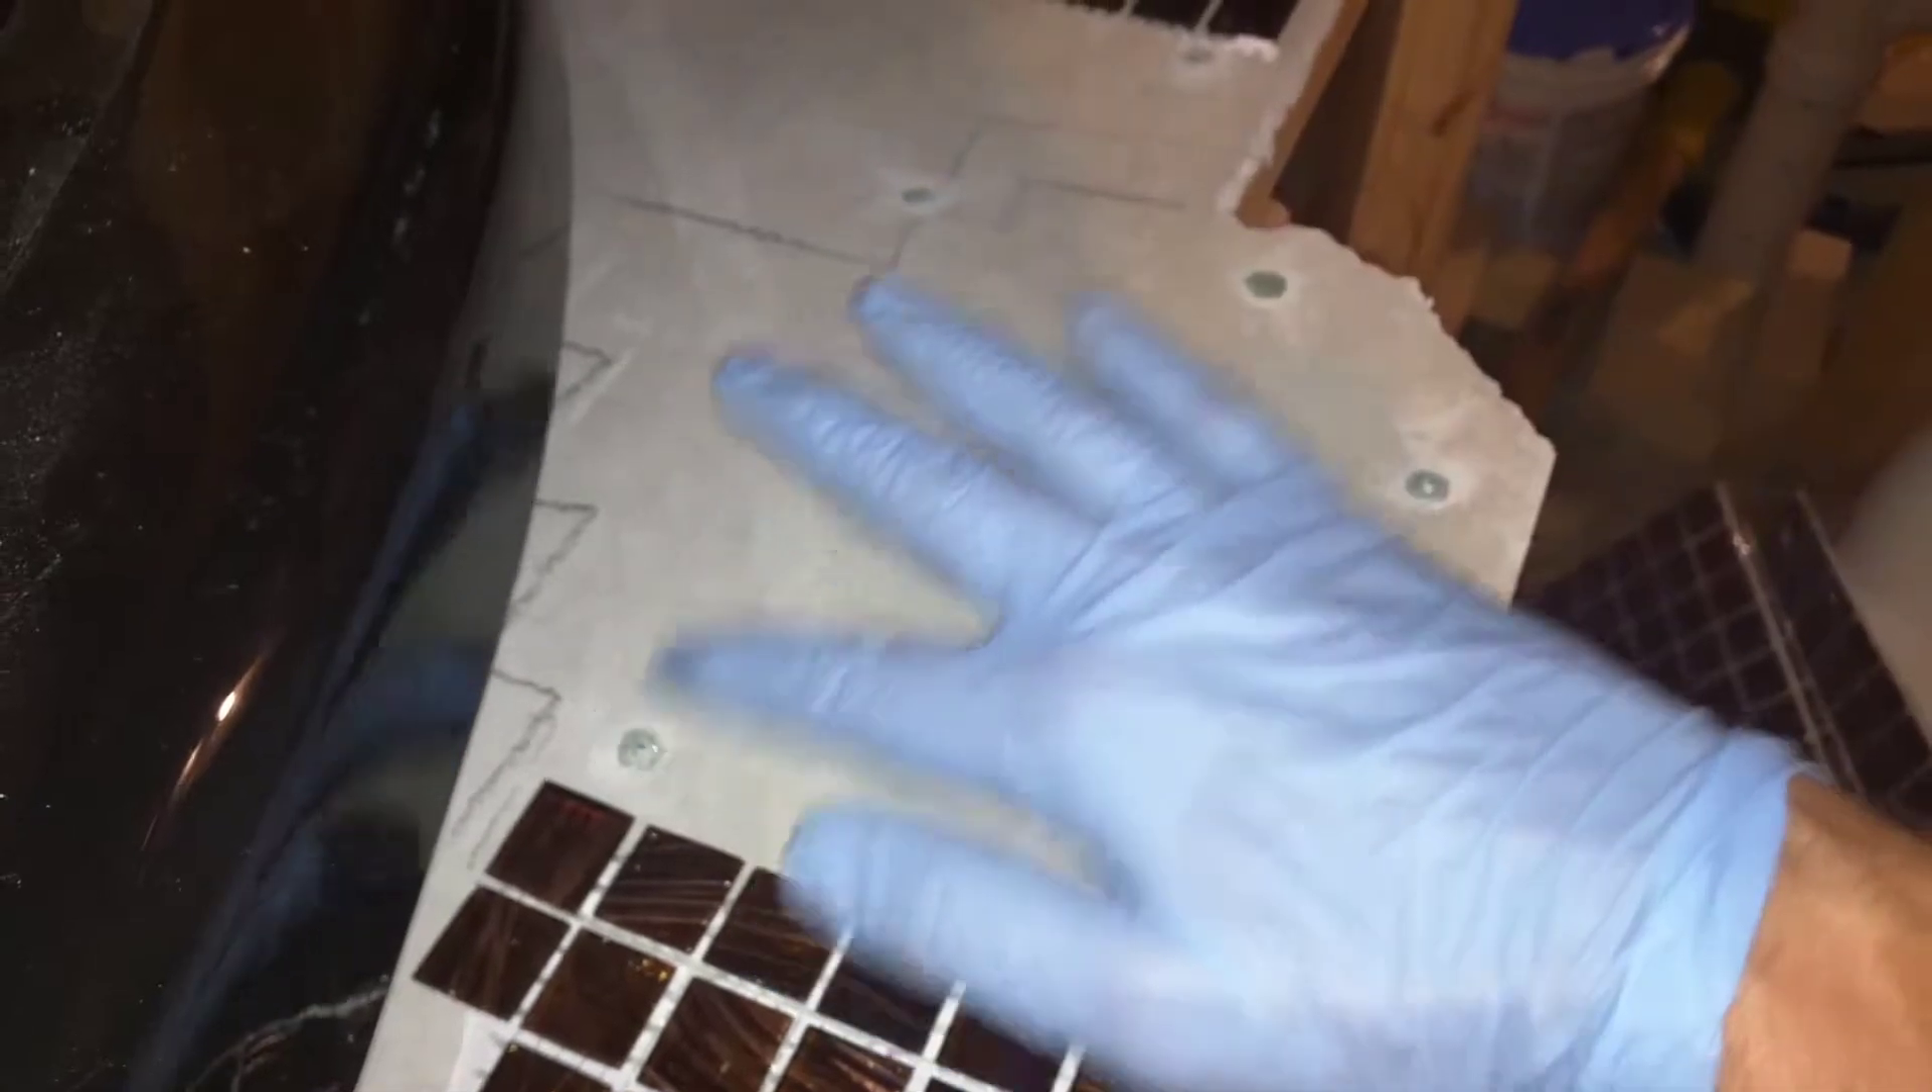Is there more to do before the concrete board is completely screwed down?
No.